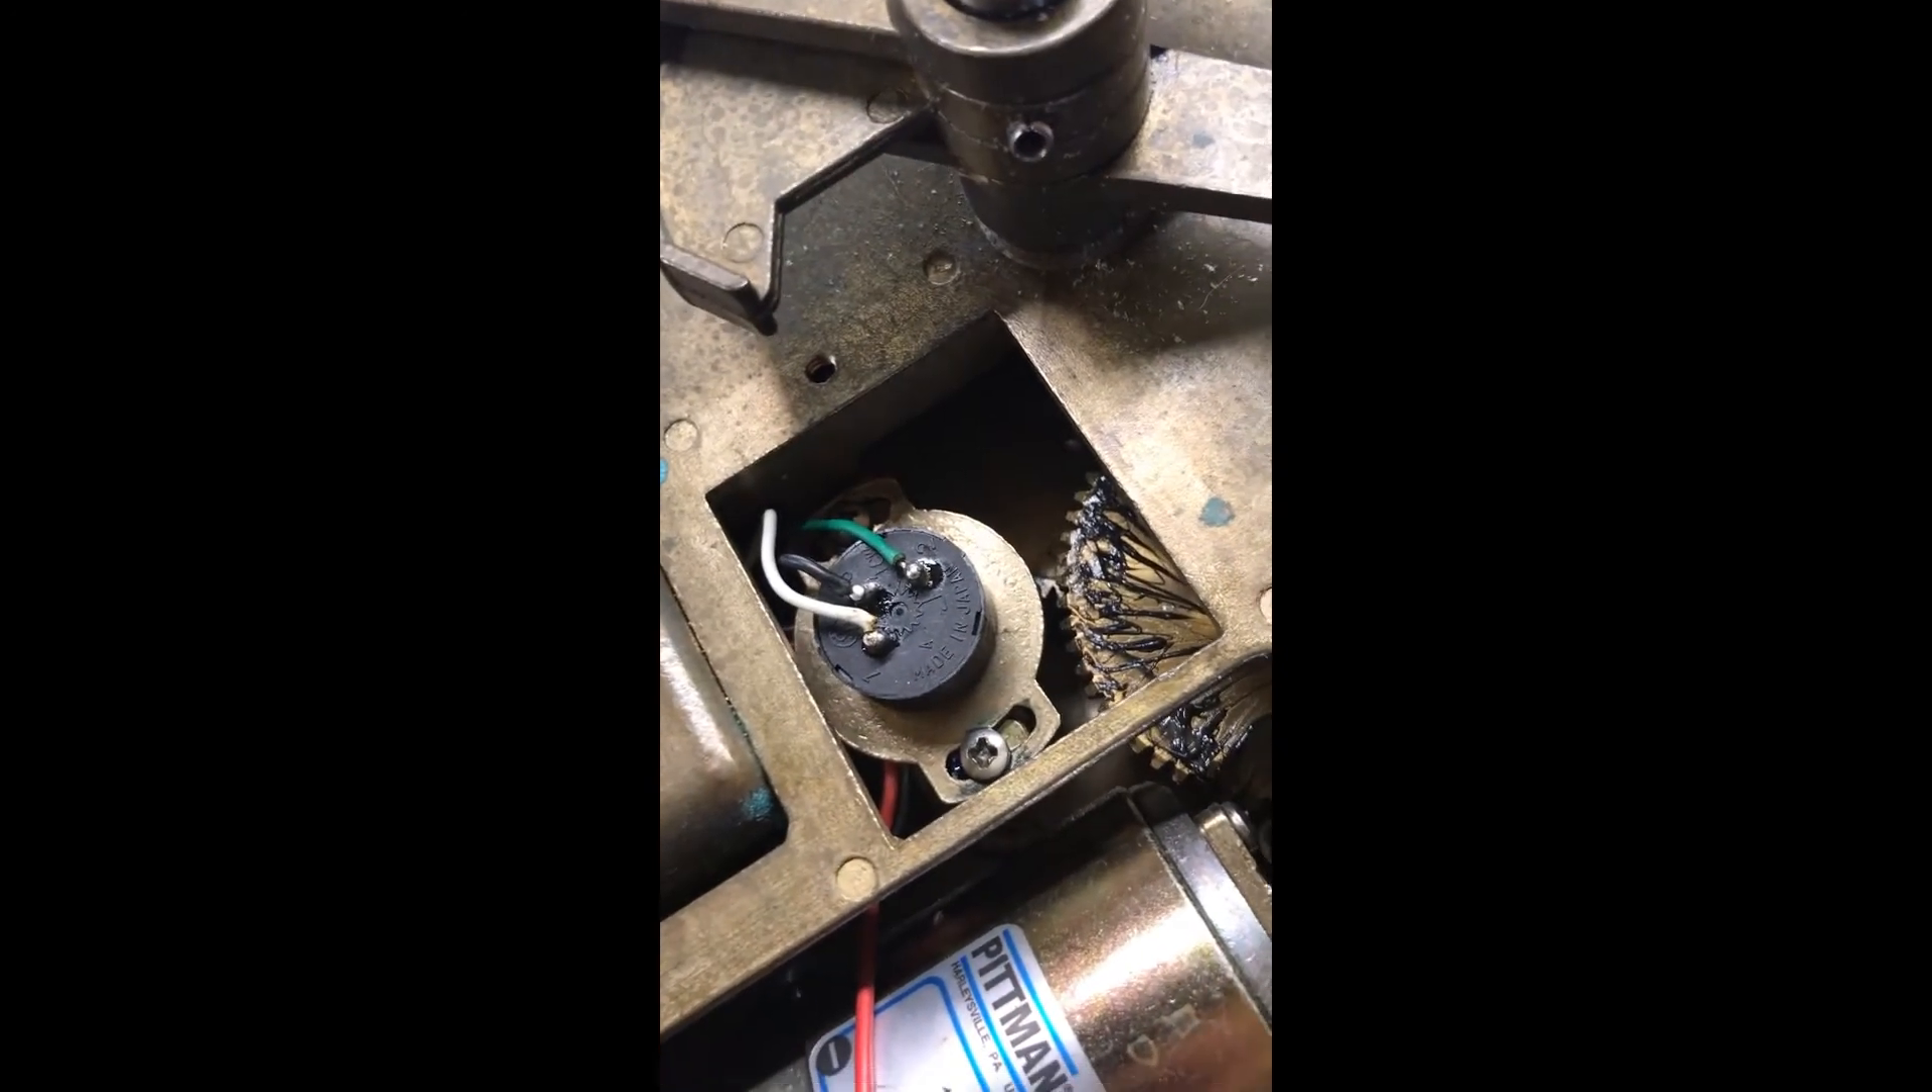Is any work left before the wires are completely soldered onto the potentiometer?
No.